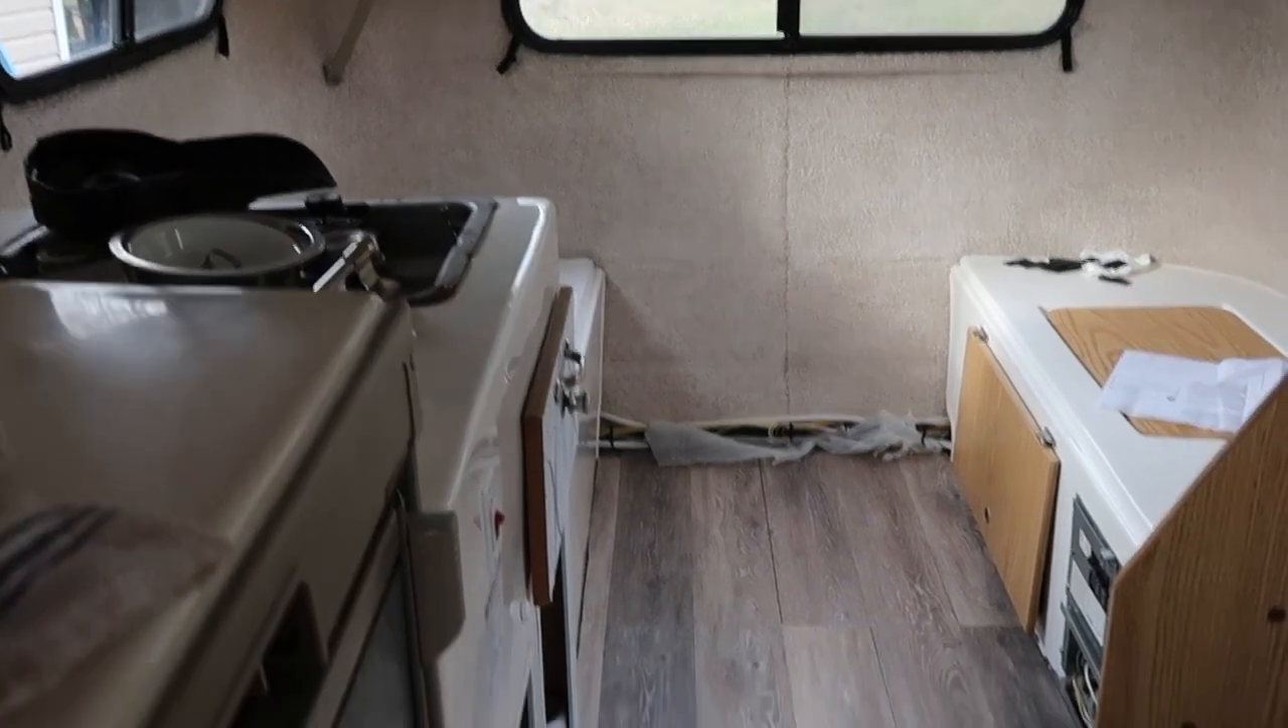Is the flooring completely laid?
Yes.